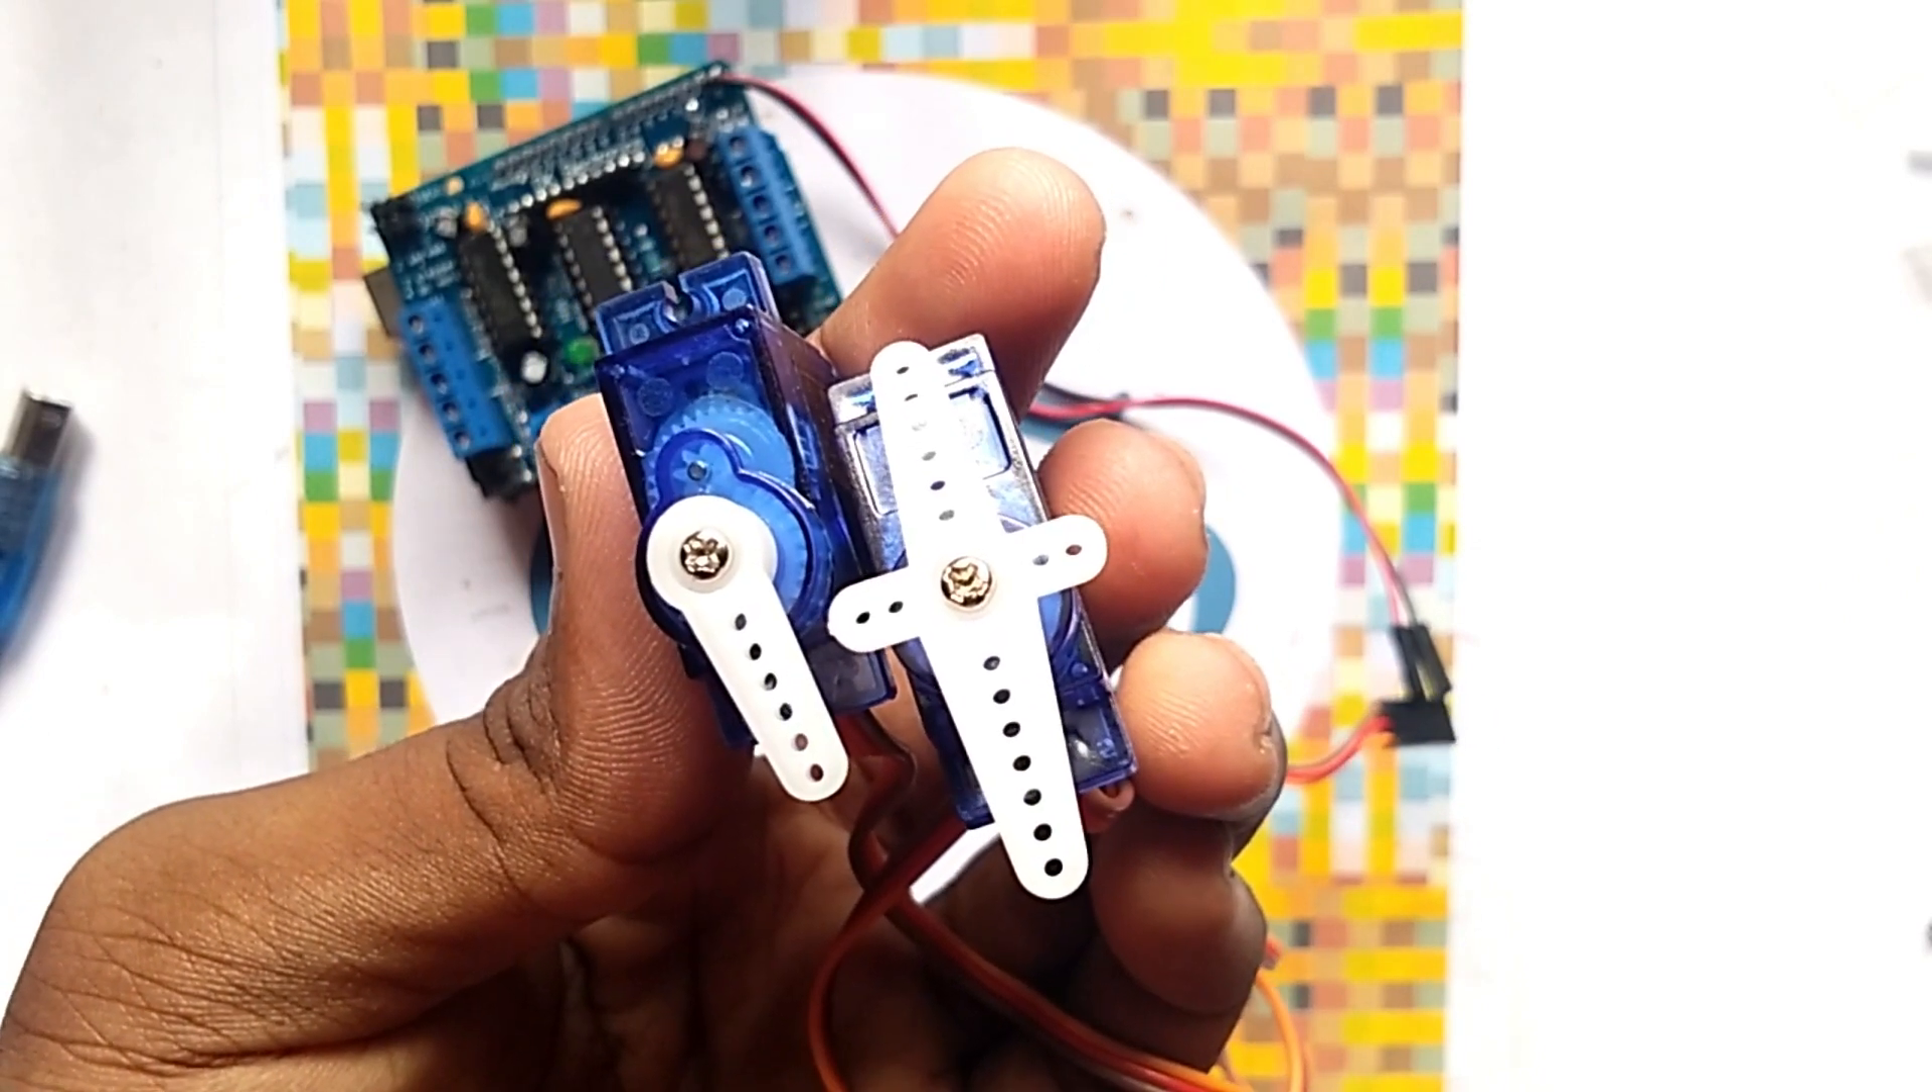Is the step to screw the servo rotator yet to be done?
No.